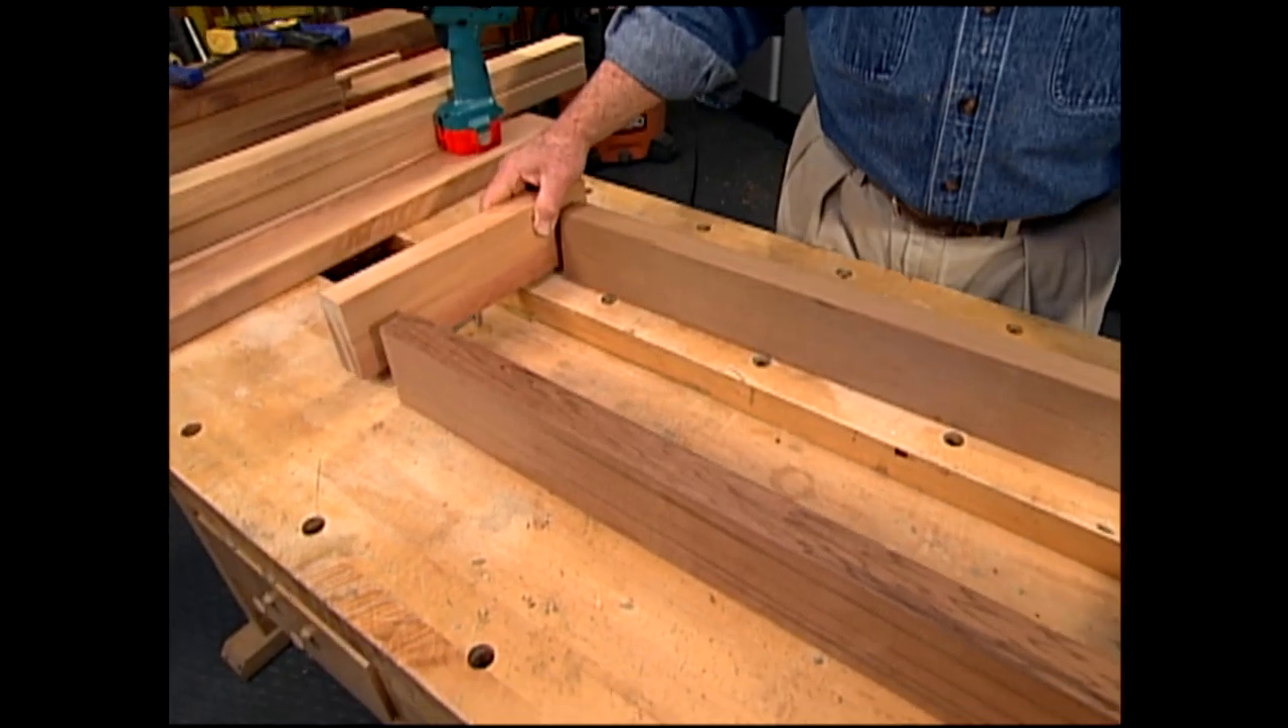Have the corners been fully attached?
No.